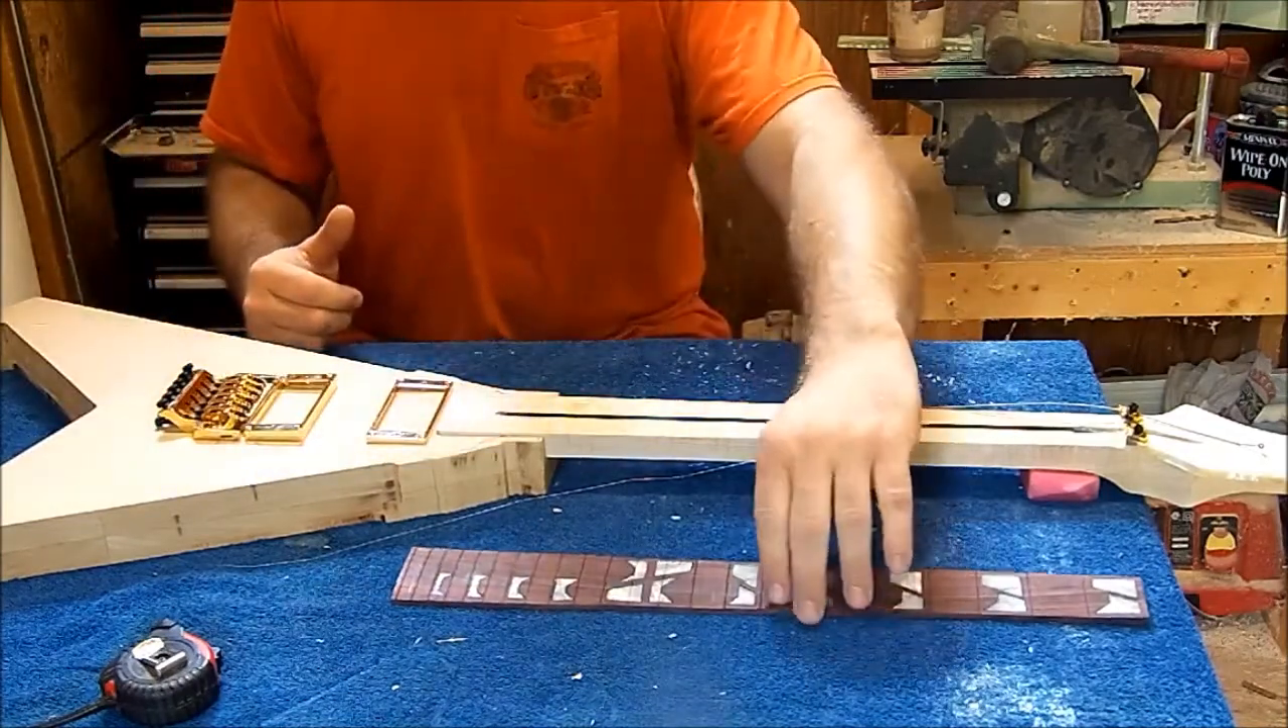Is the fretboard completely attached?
No.